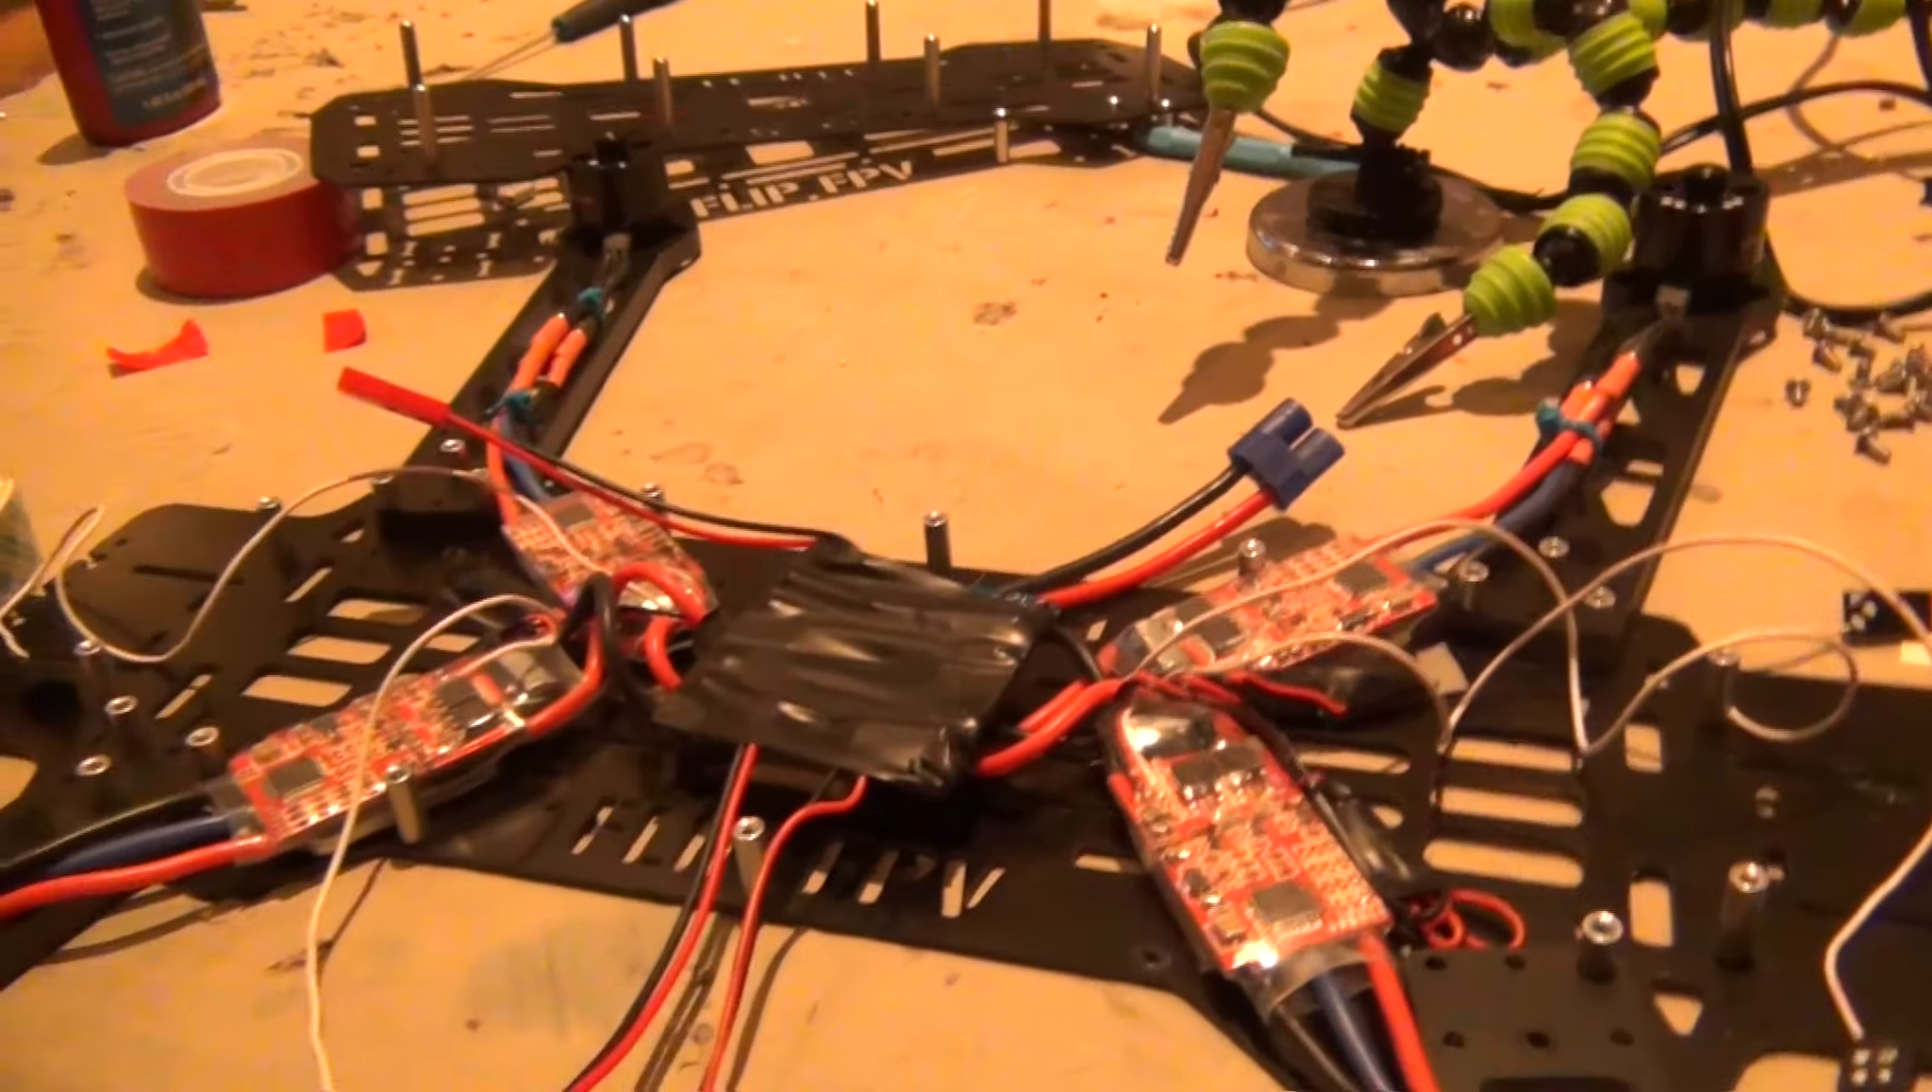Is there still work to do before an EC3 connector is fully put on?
No.